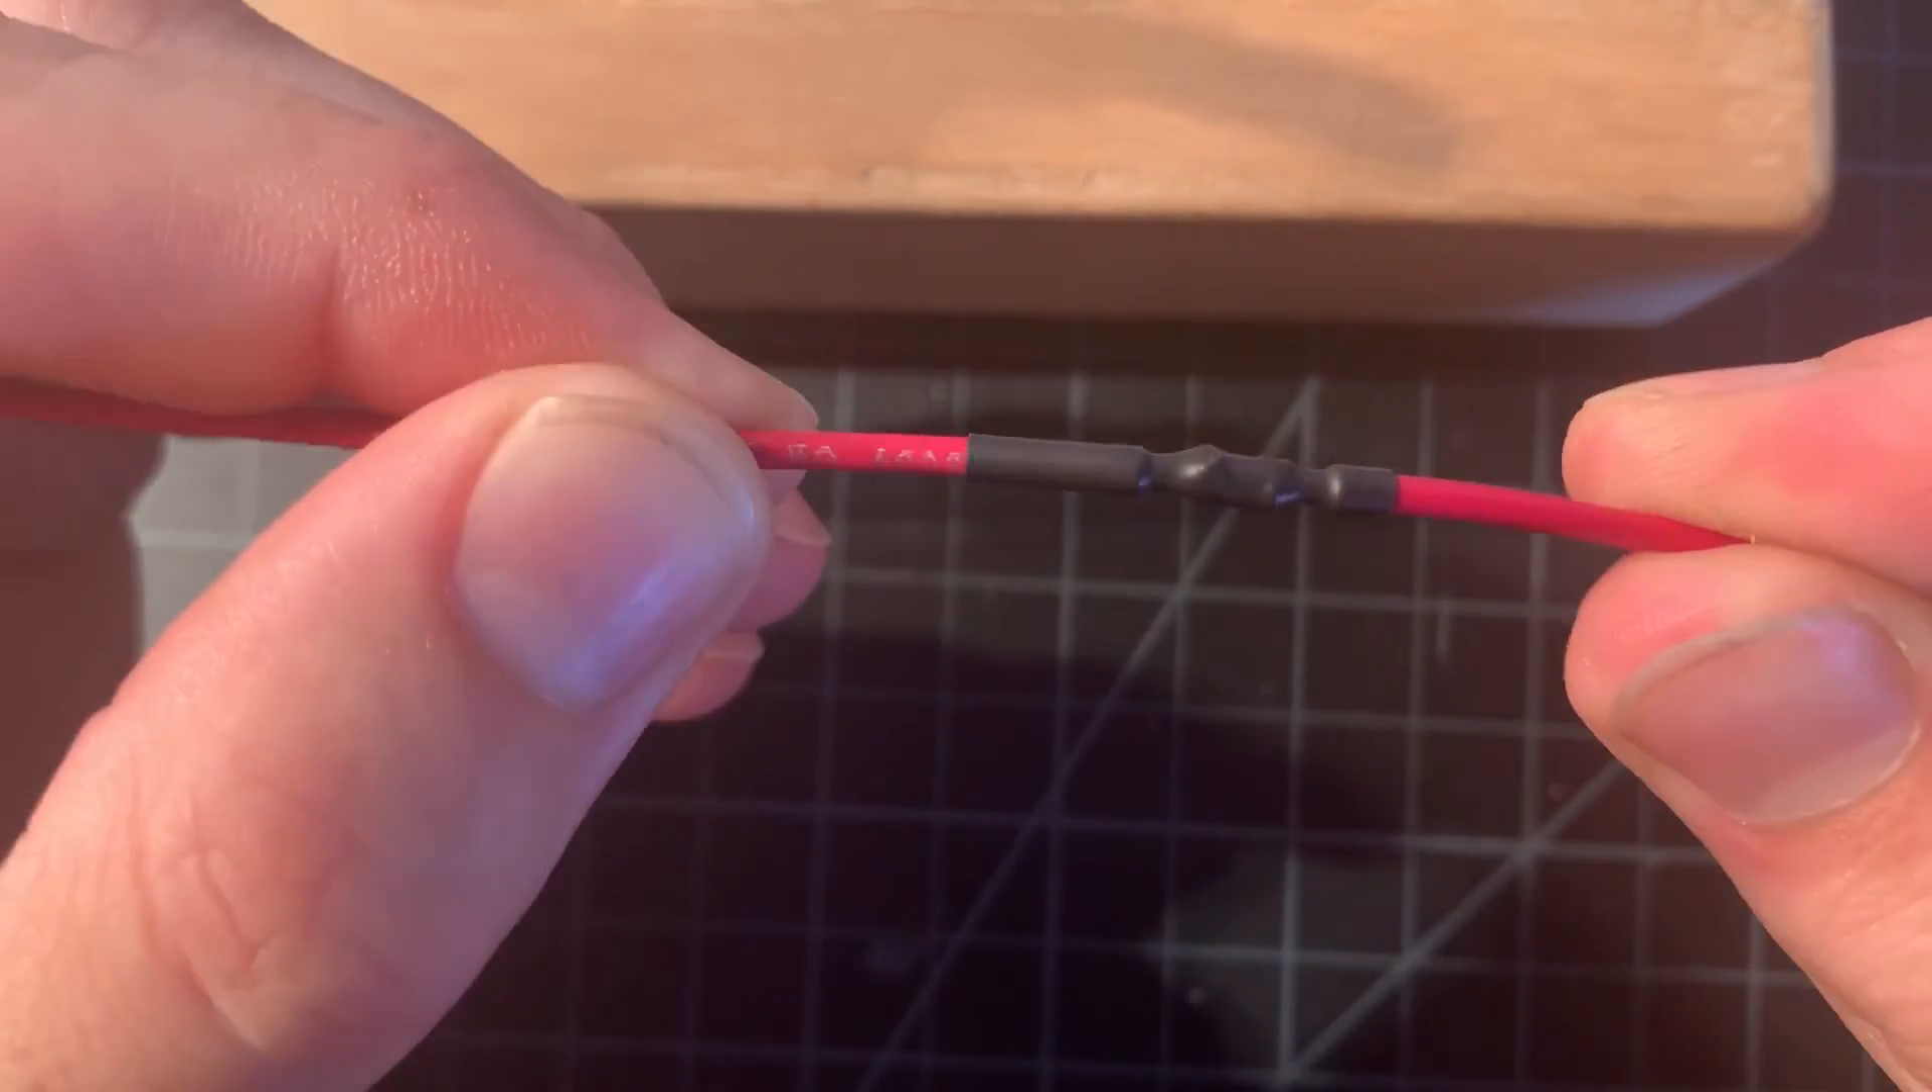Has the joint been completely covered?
Yes.